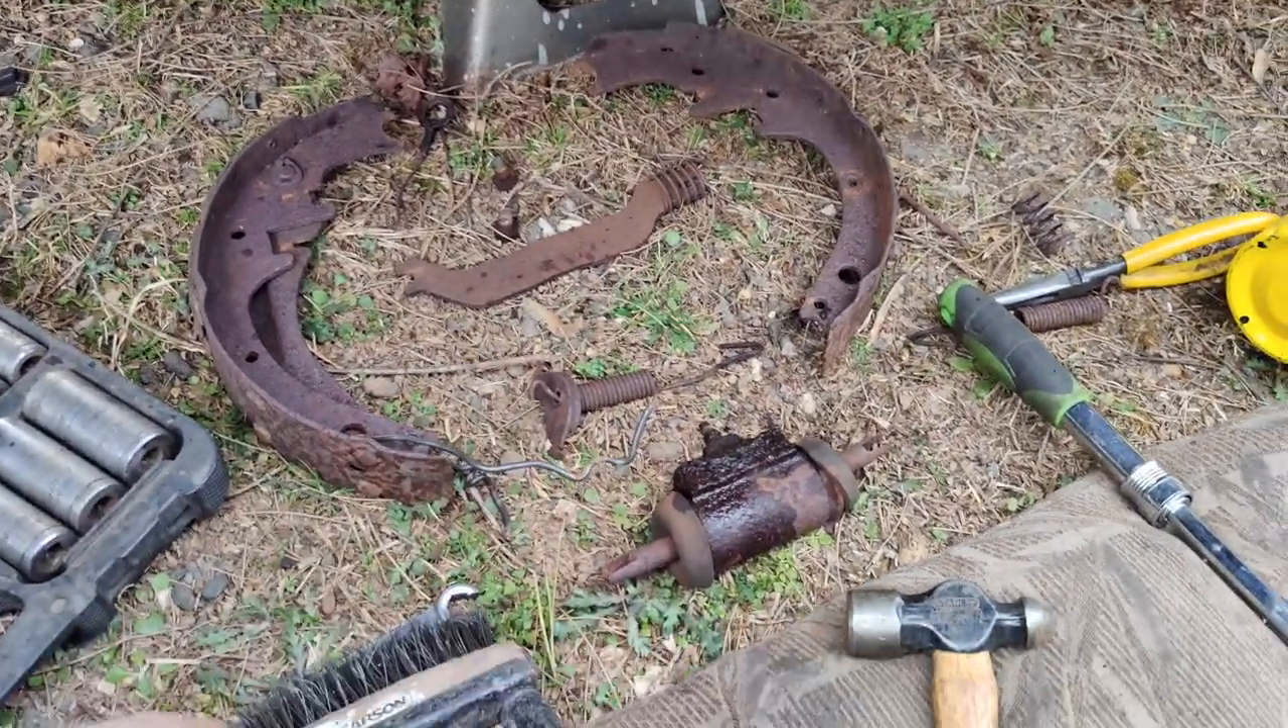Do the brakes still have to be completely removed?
No.